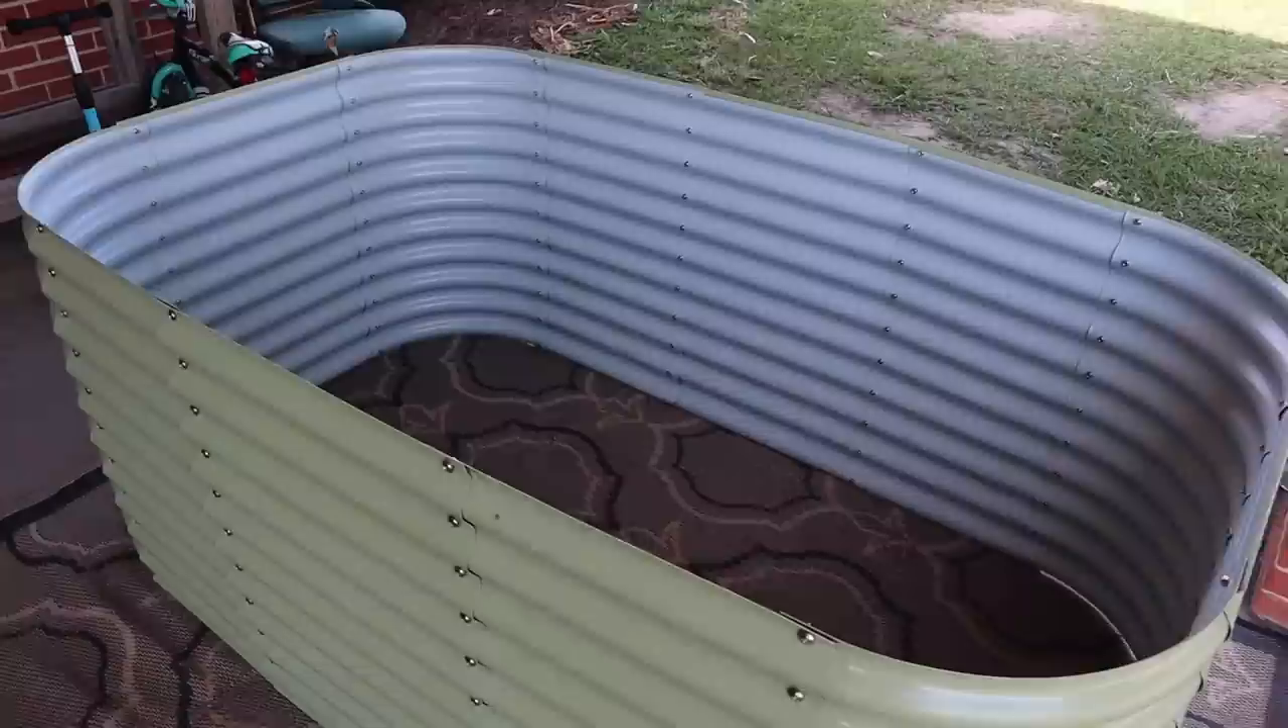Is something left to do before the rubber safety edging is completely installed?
Yes.